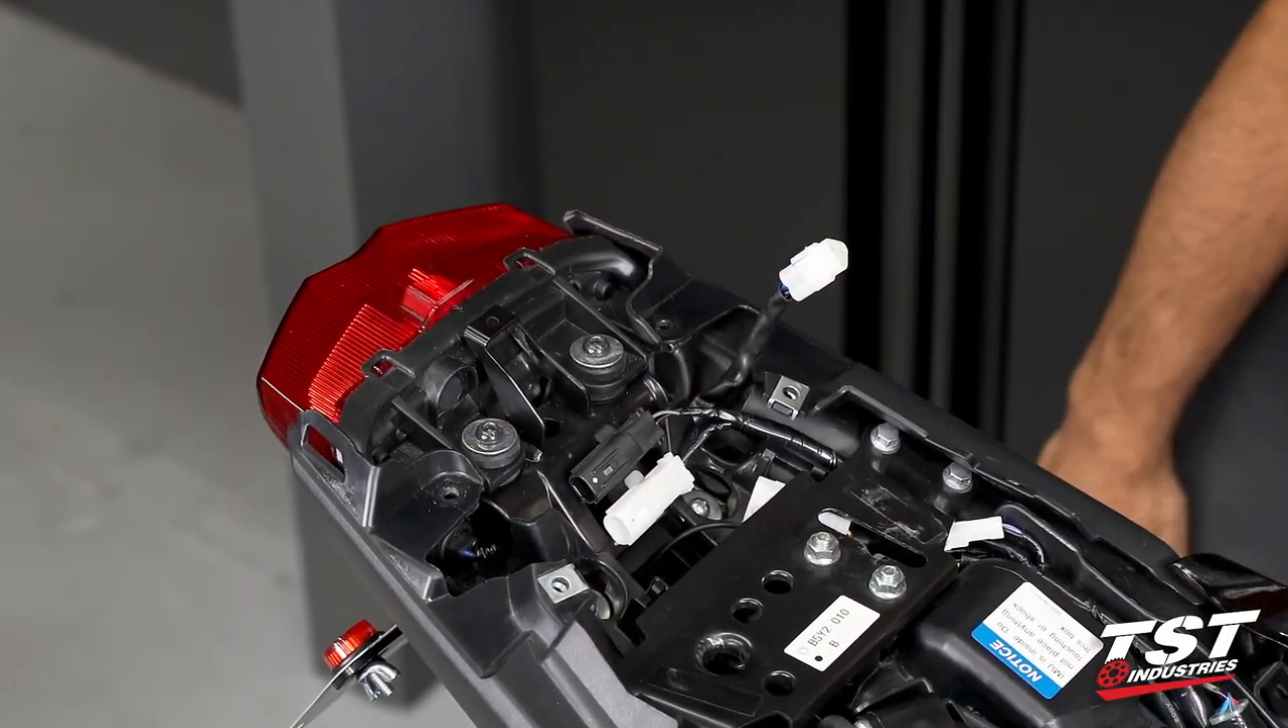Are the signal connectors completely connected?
No.